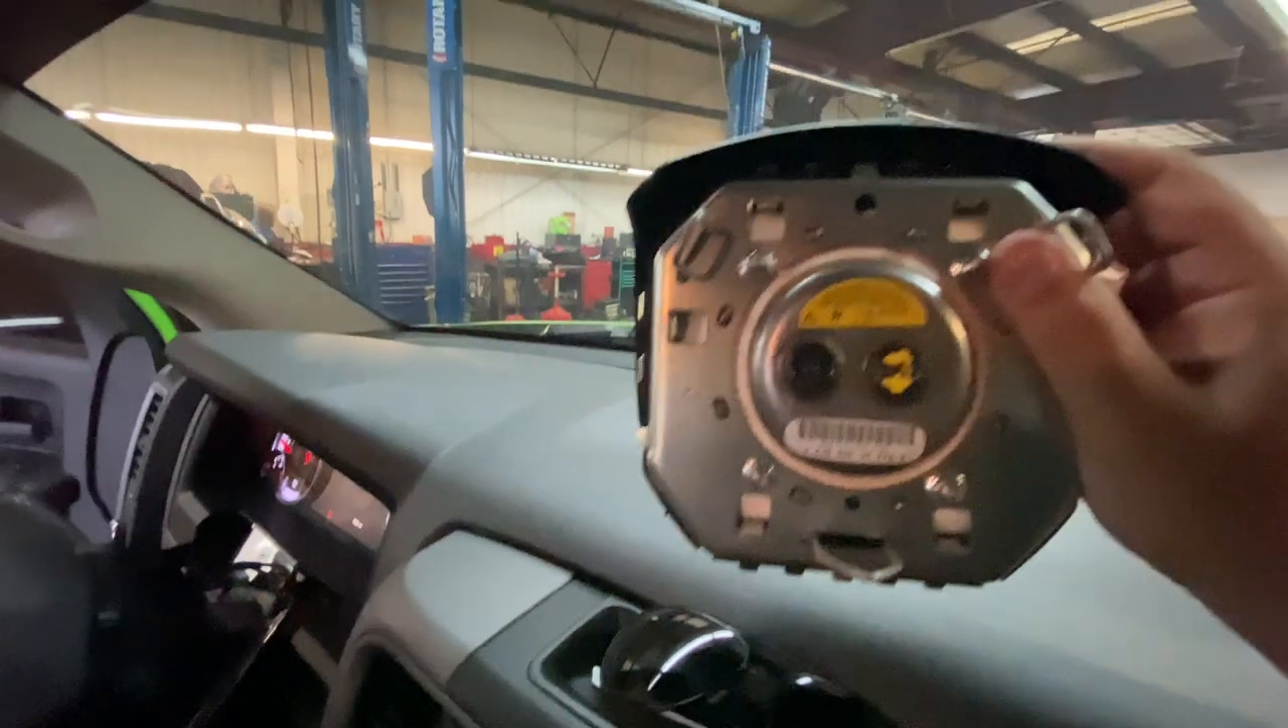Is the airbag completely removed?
Yes.